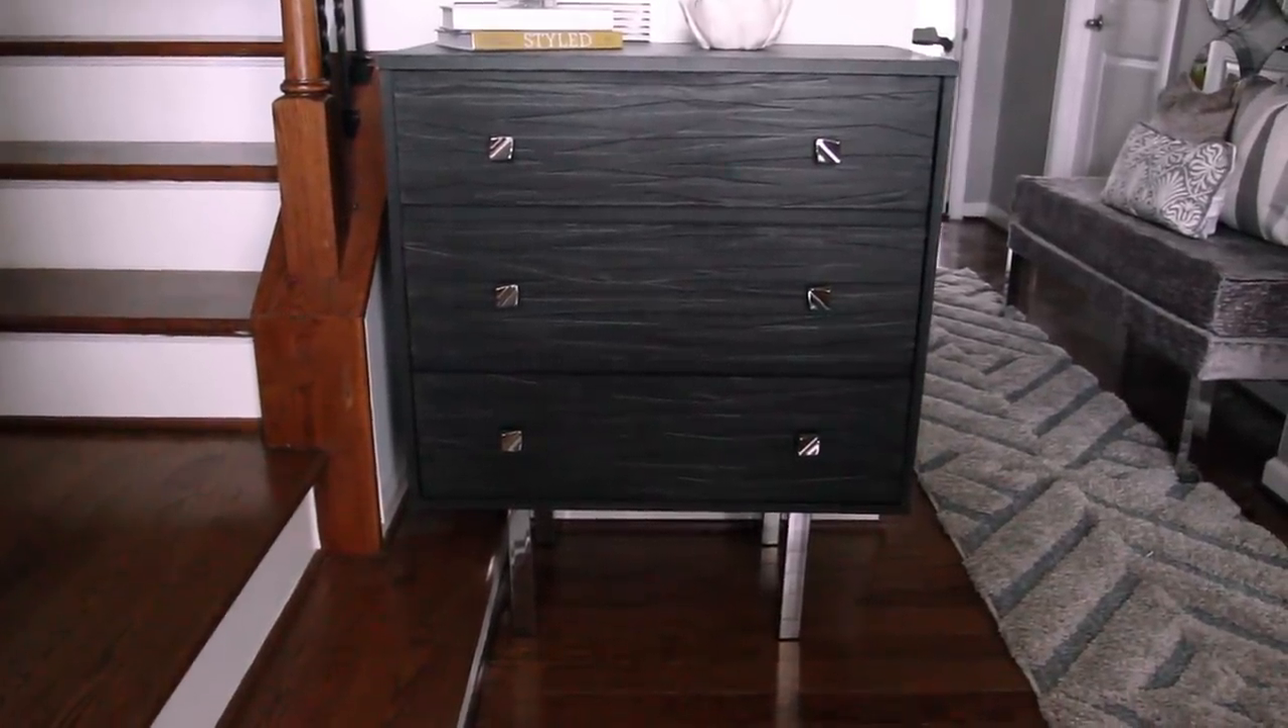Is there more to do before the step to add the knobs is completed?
No.